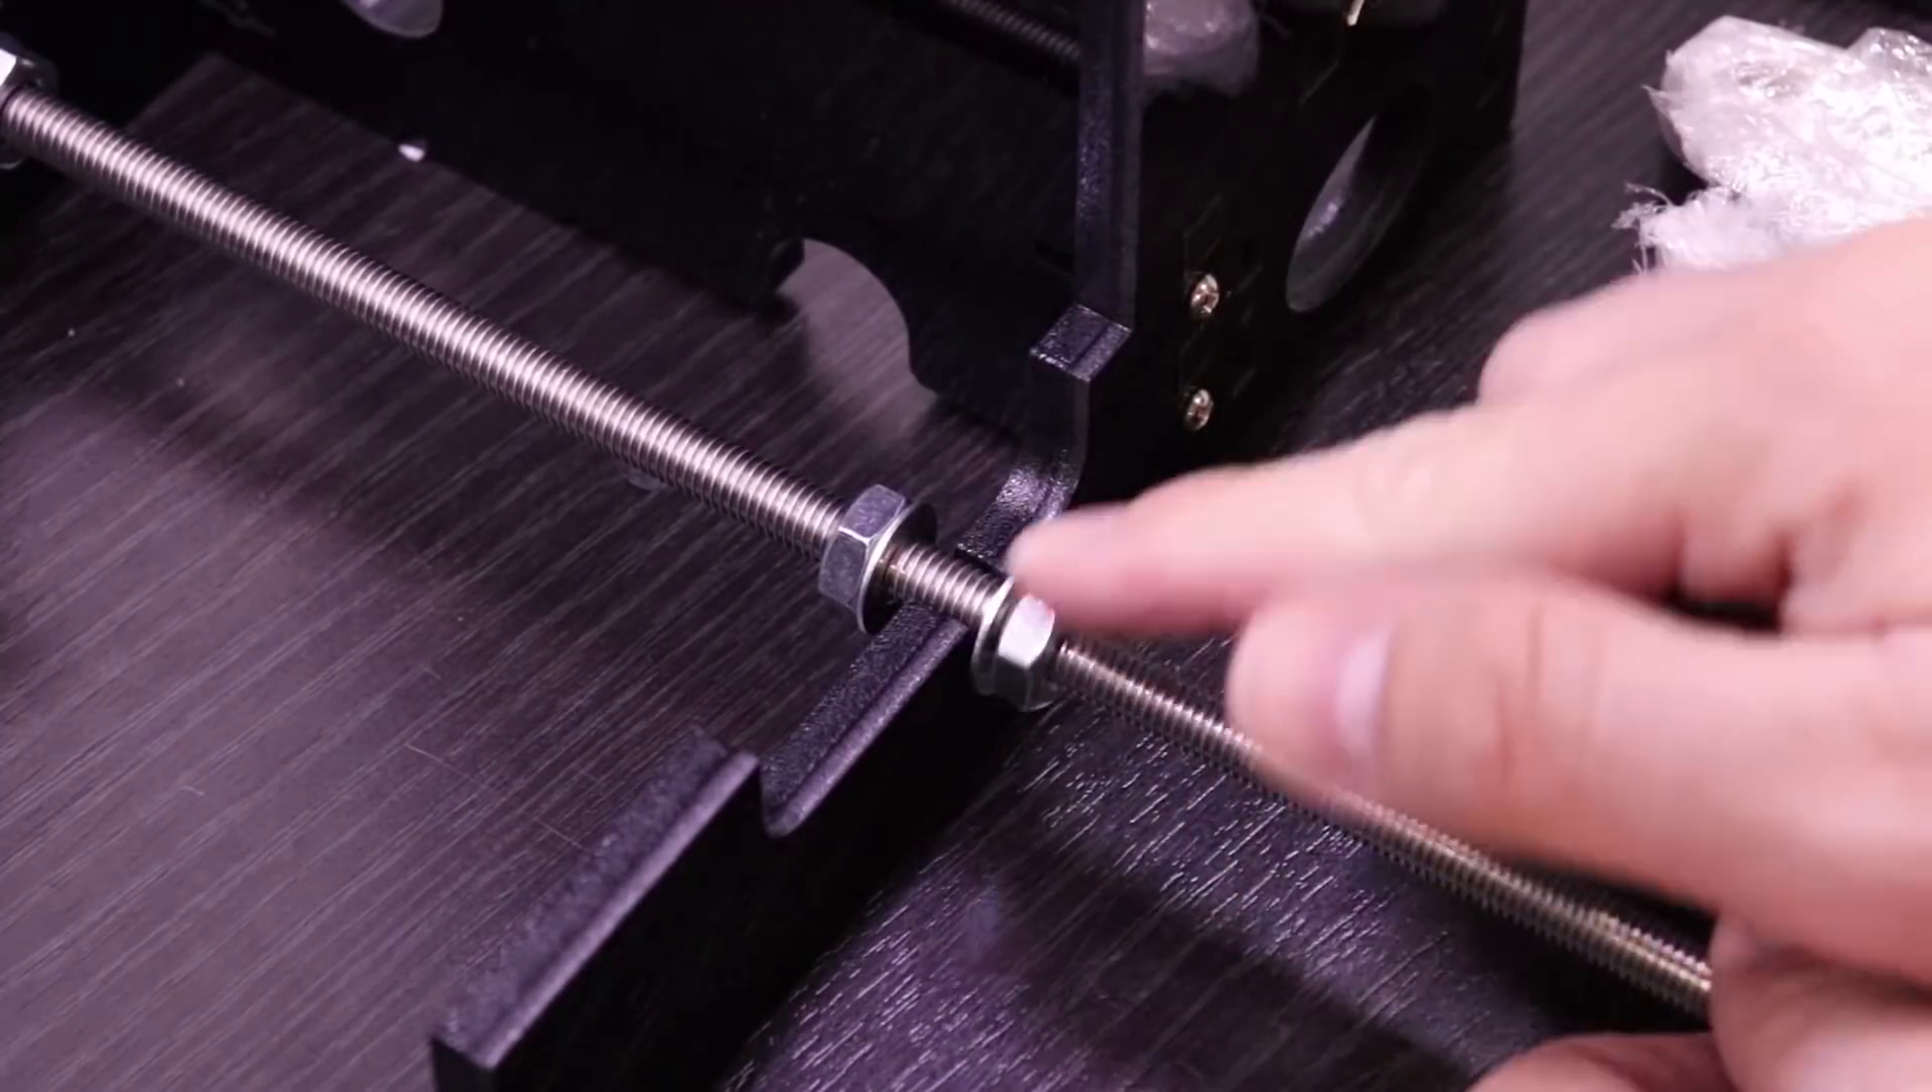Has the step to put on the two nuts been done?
Yes.